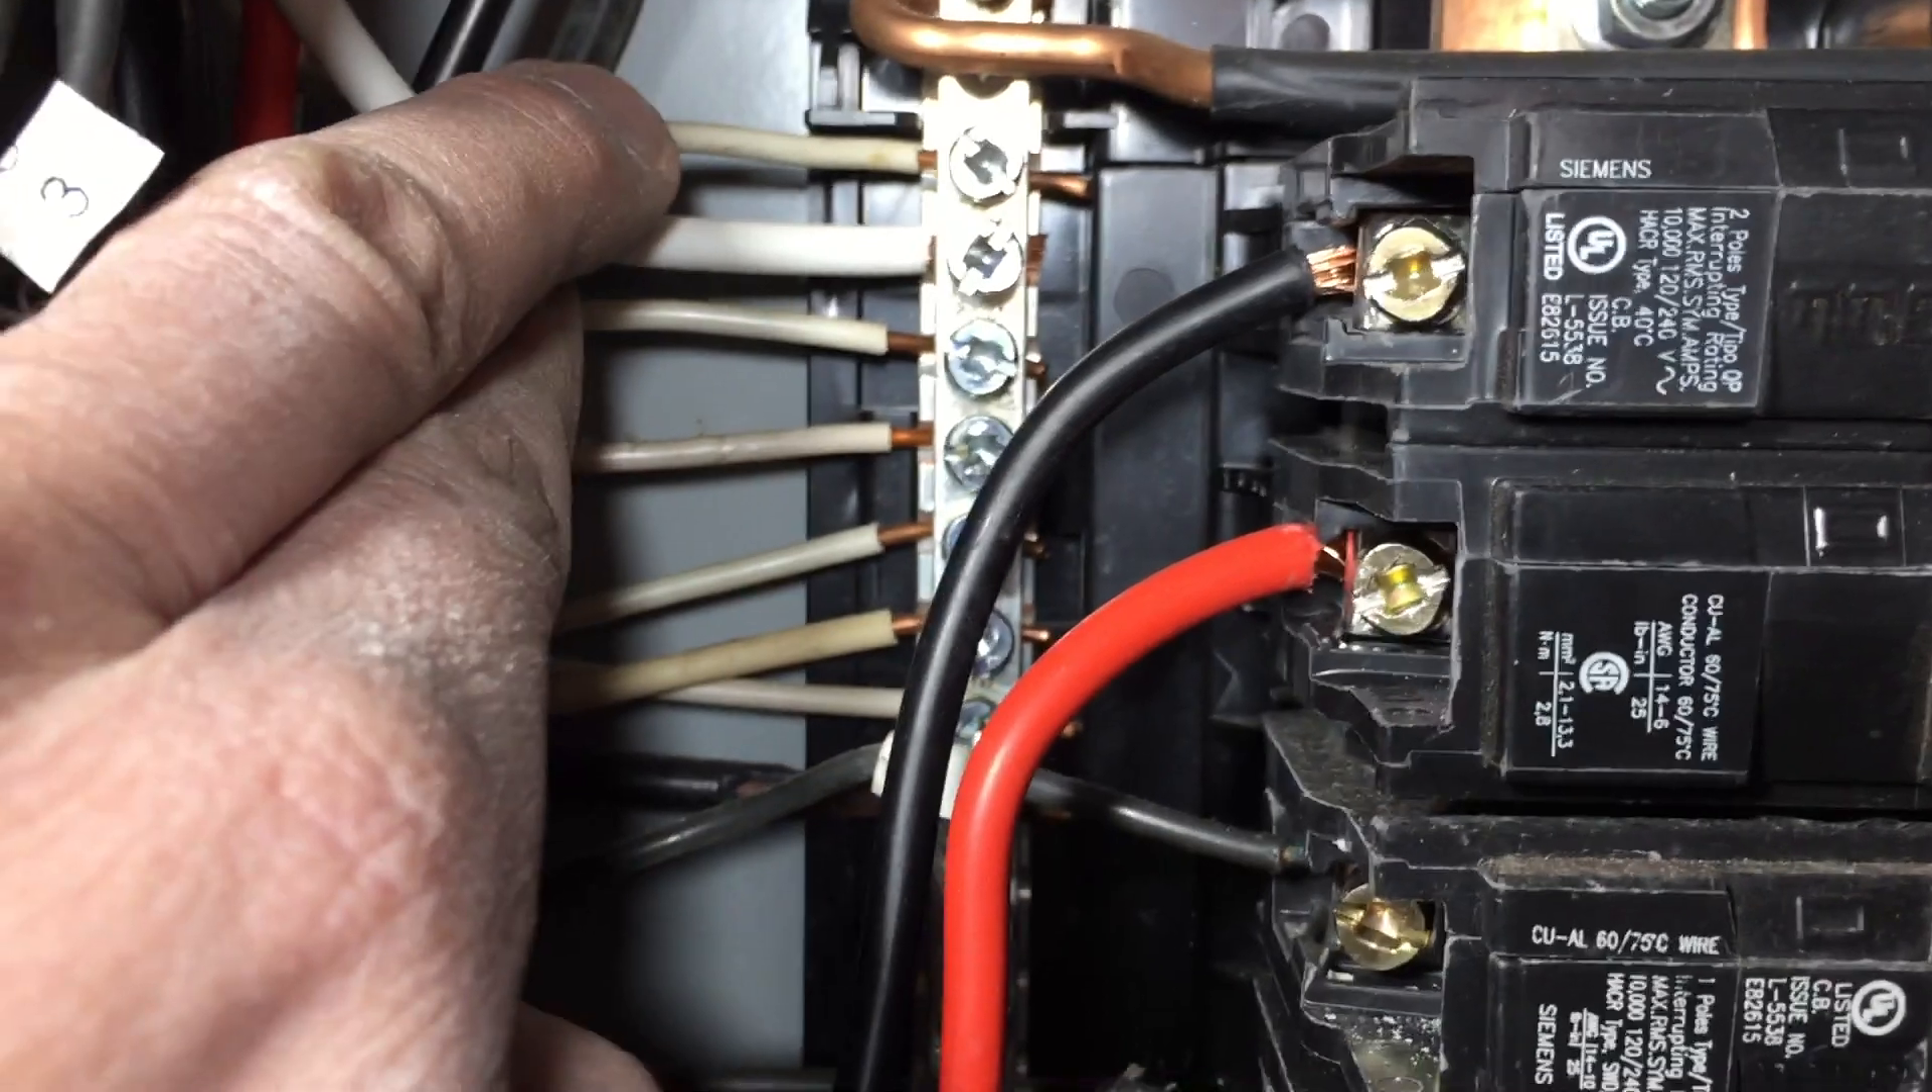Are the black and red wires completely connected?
Yes.